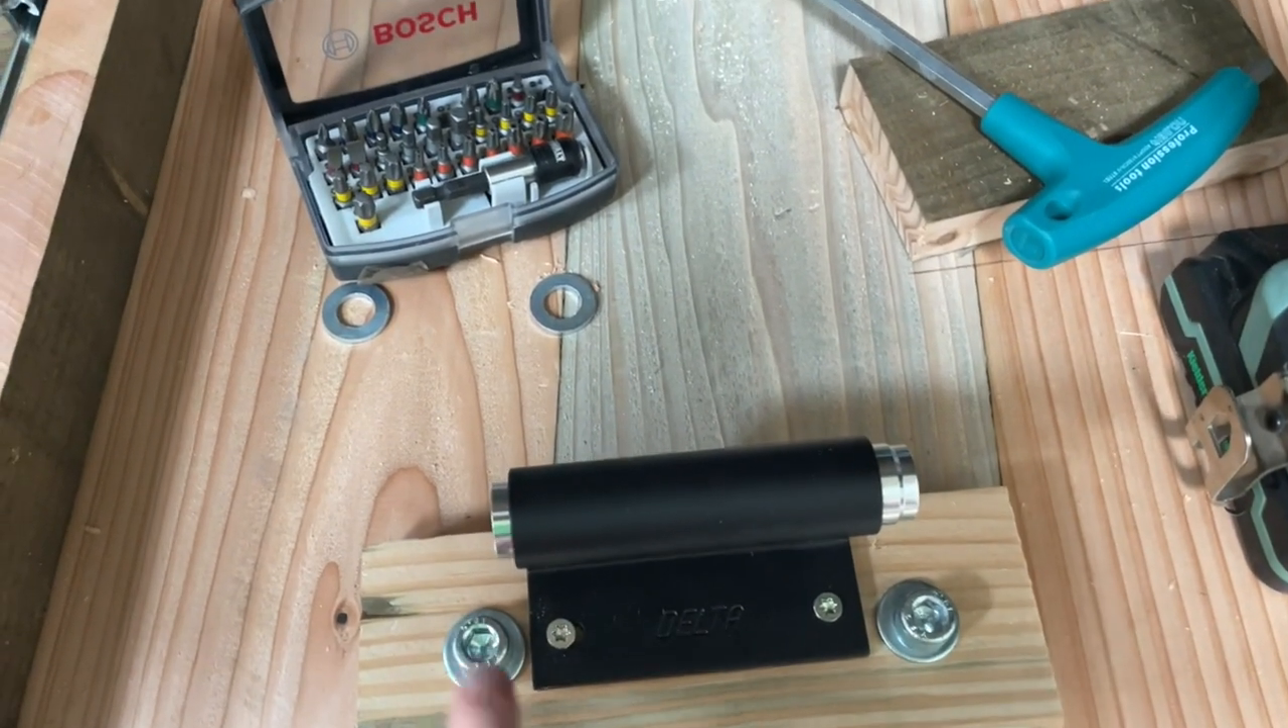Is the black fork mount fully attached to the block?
Yes.